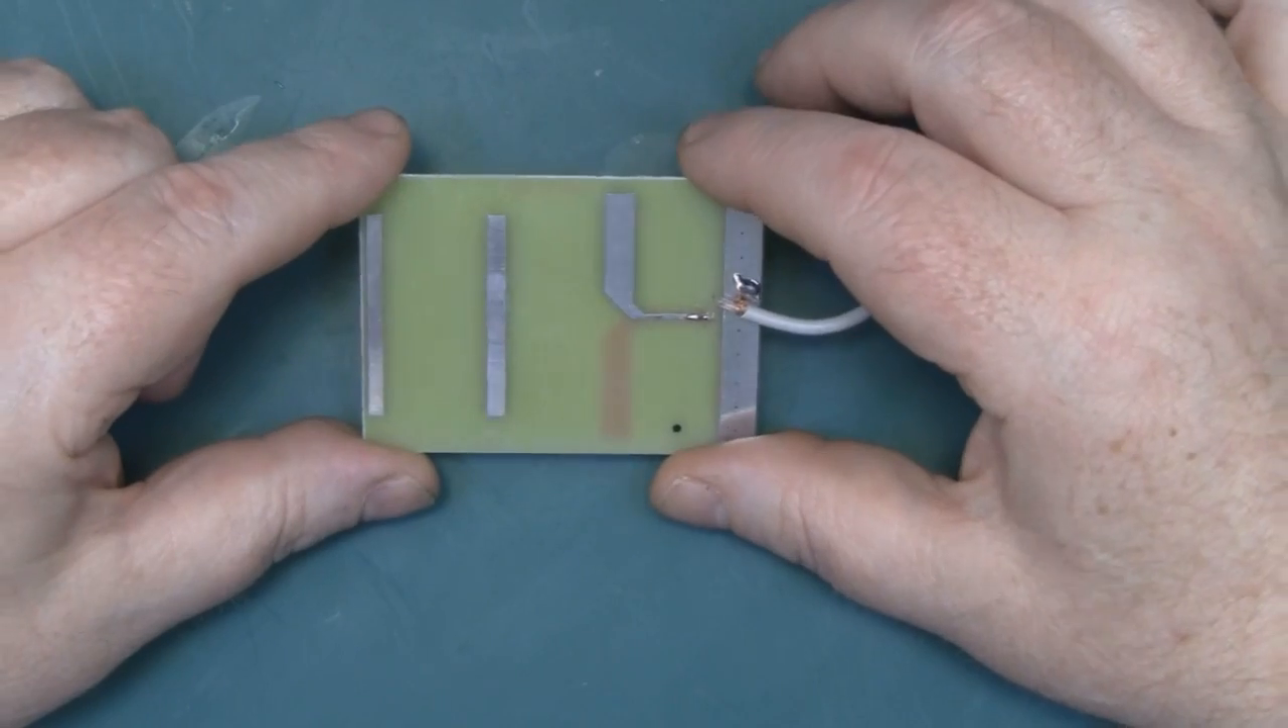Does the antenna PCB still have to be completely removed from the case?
No.